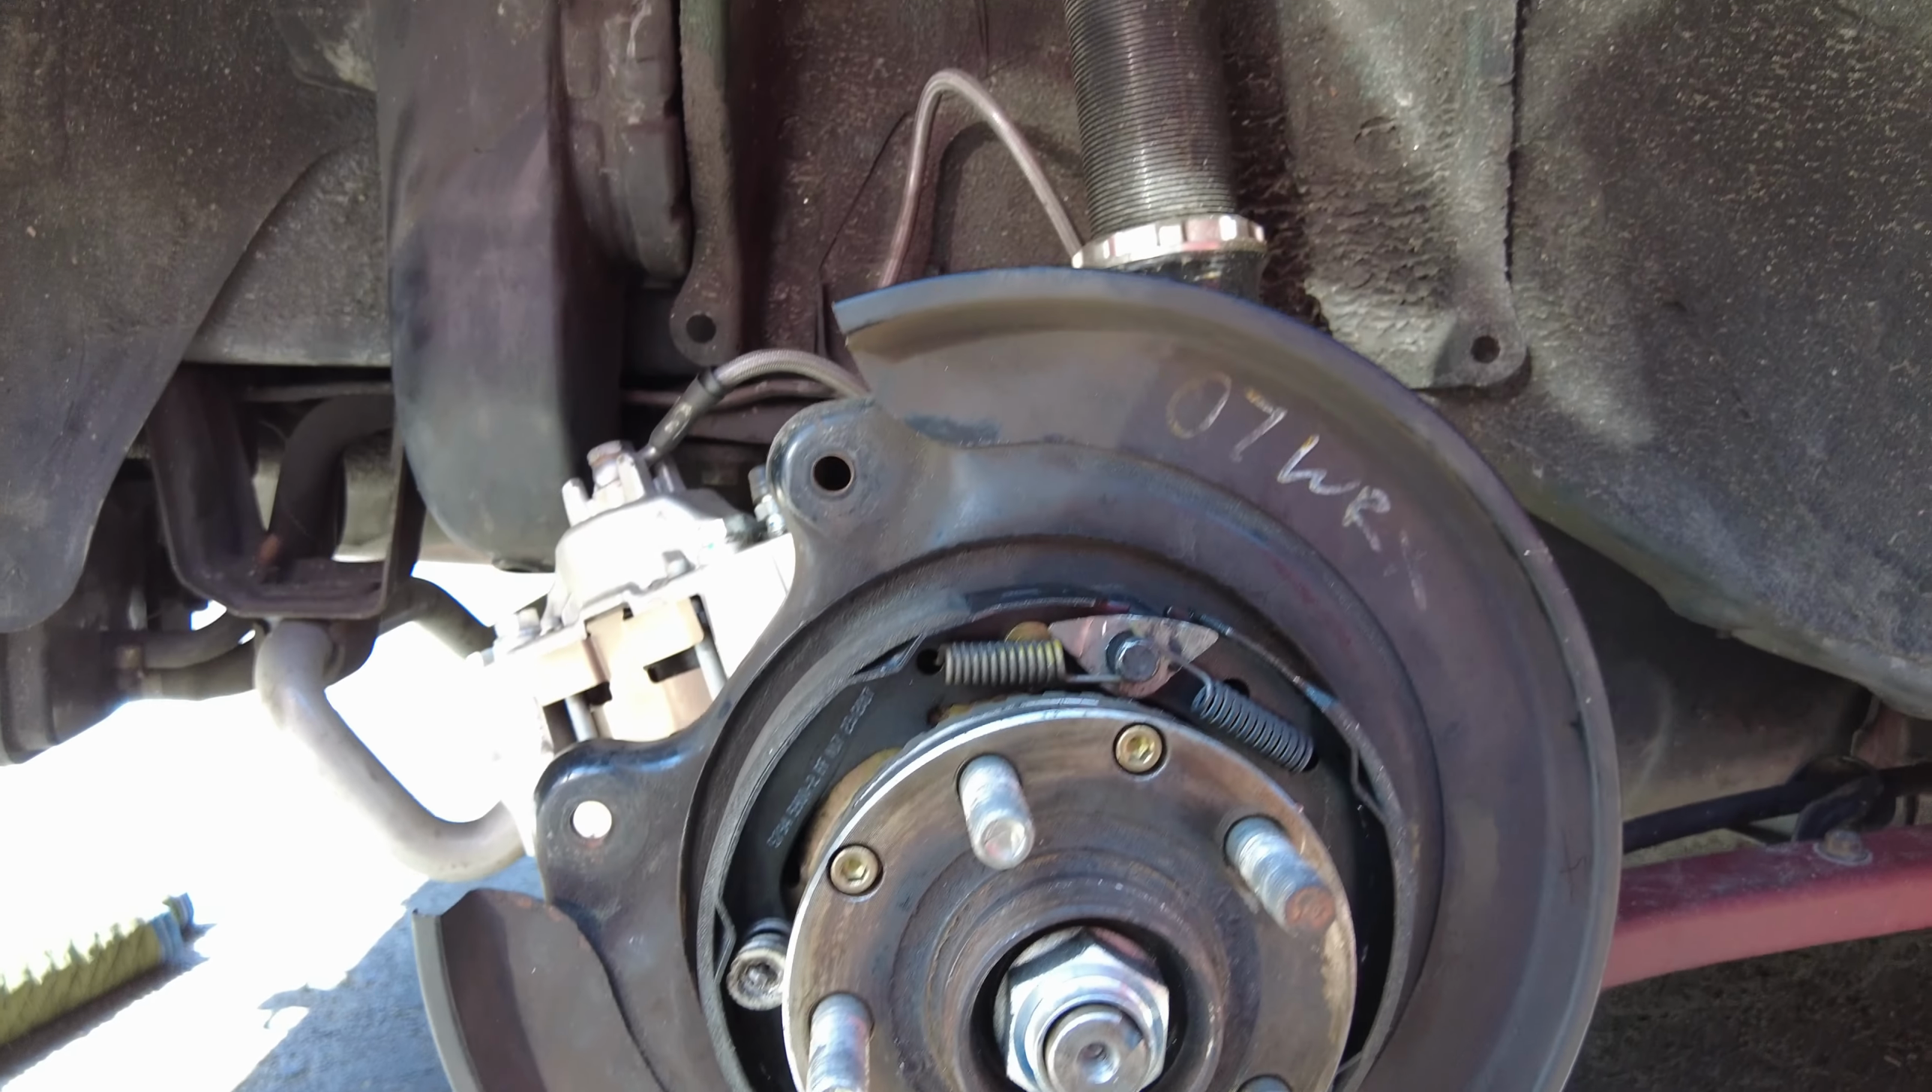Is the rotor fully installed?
No.